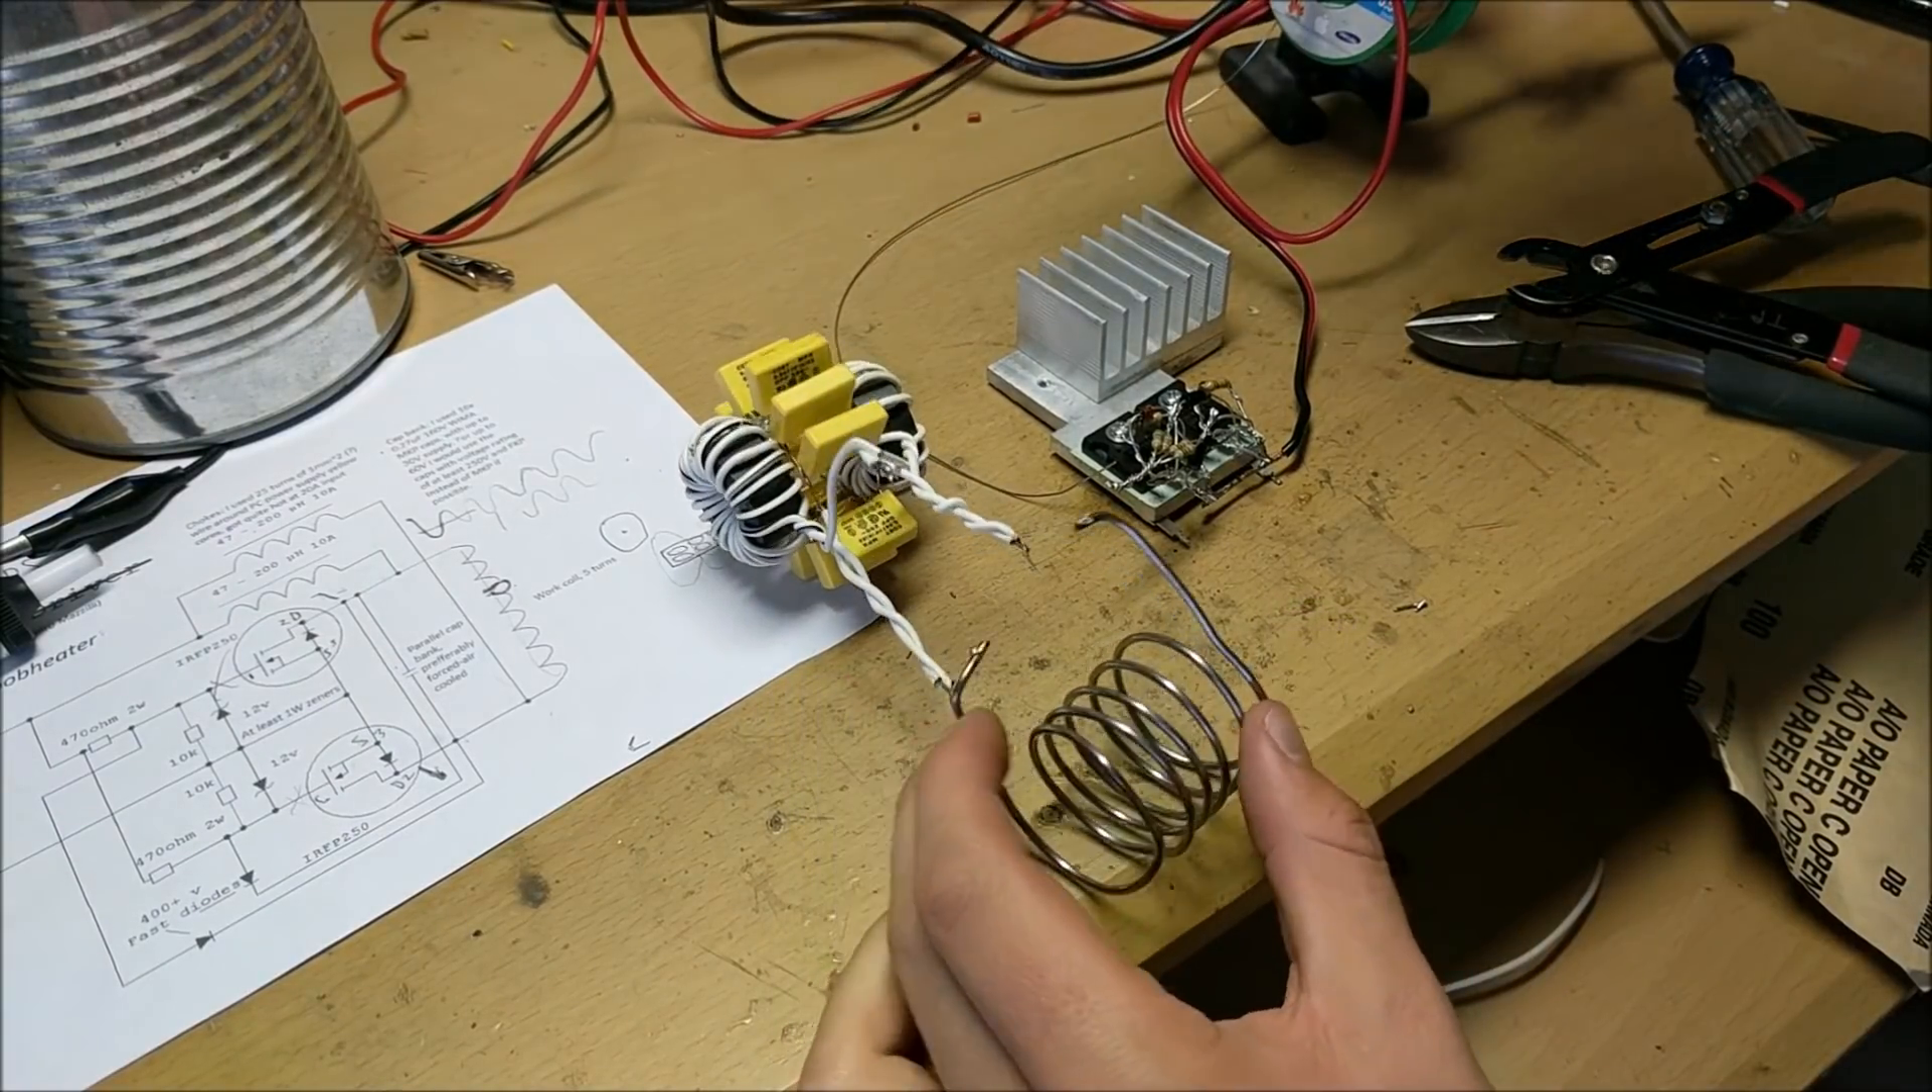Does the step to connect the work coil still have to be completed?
Yes.